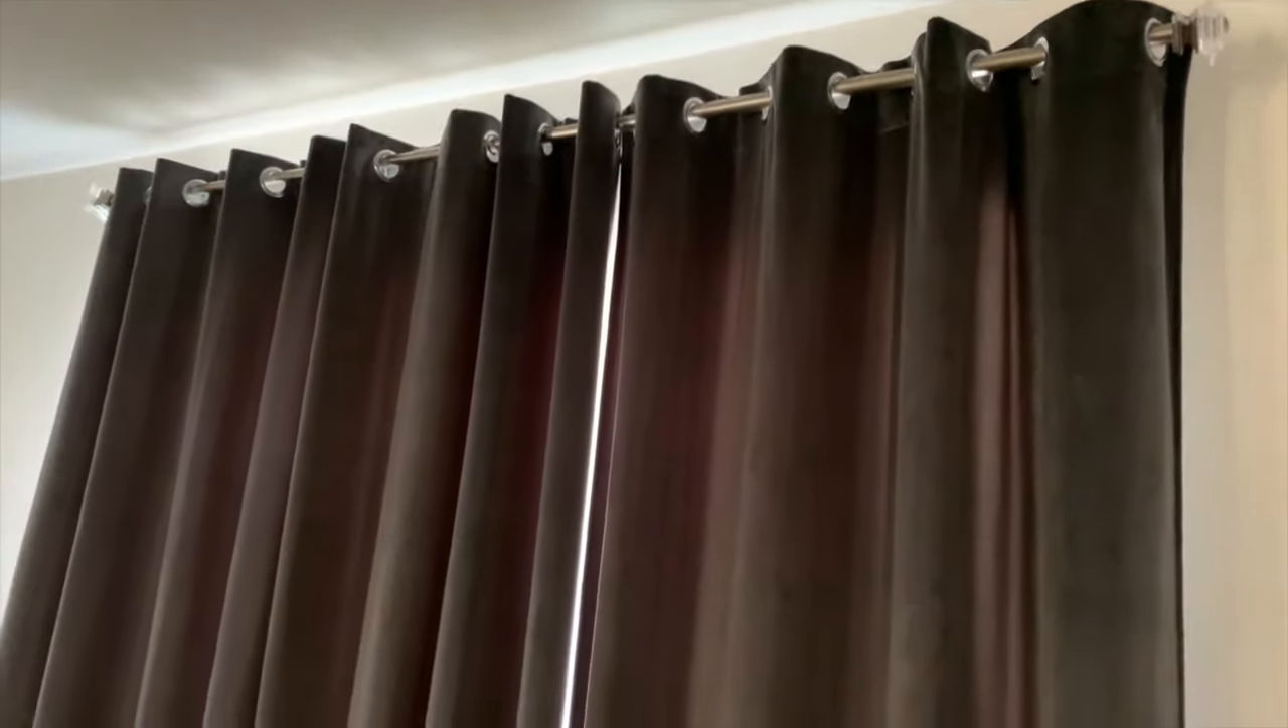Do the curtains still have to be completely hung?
No.